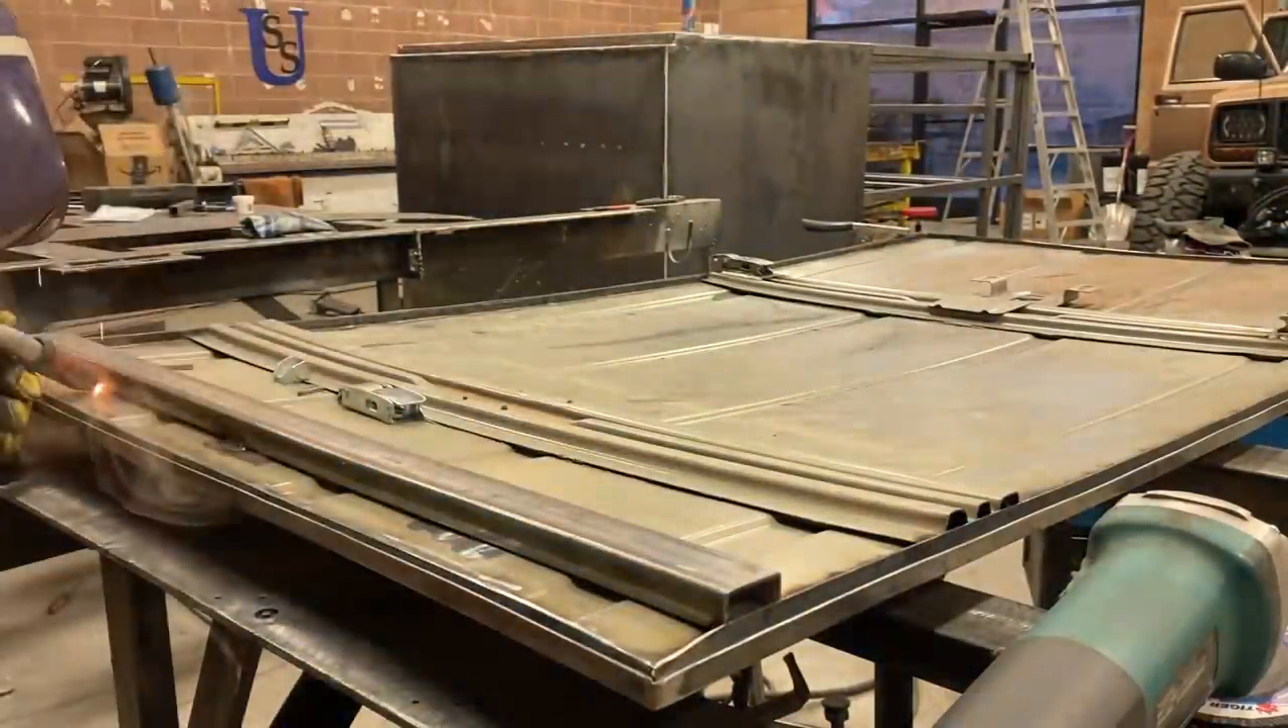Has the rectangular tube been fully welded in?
No.